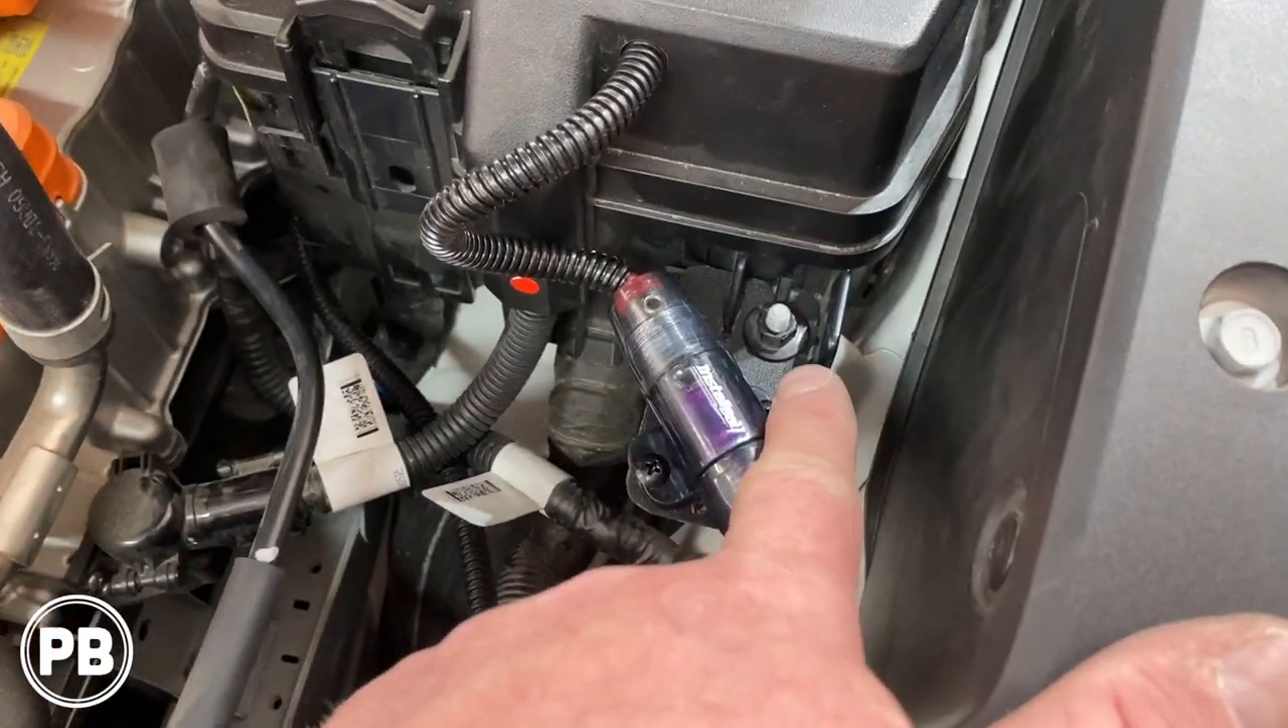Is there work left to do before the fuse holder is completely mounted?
No.